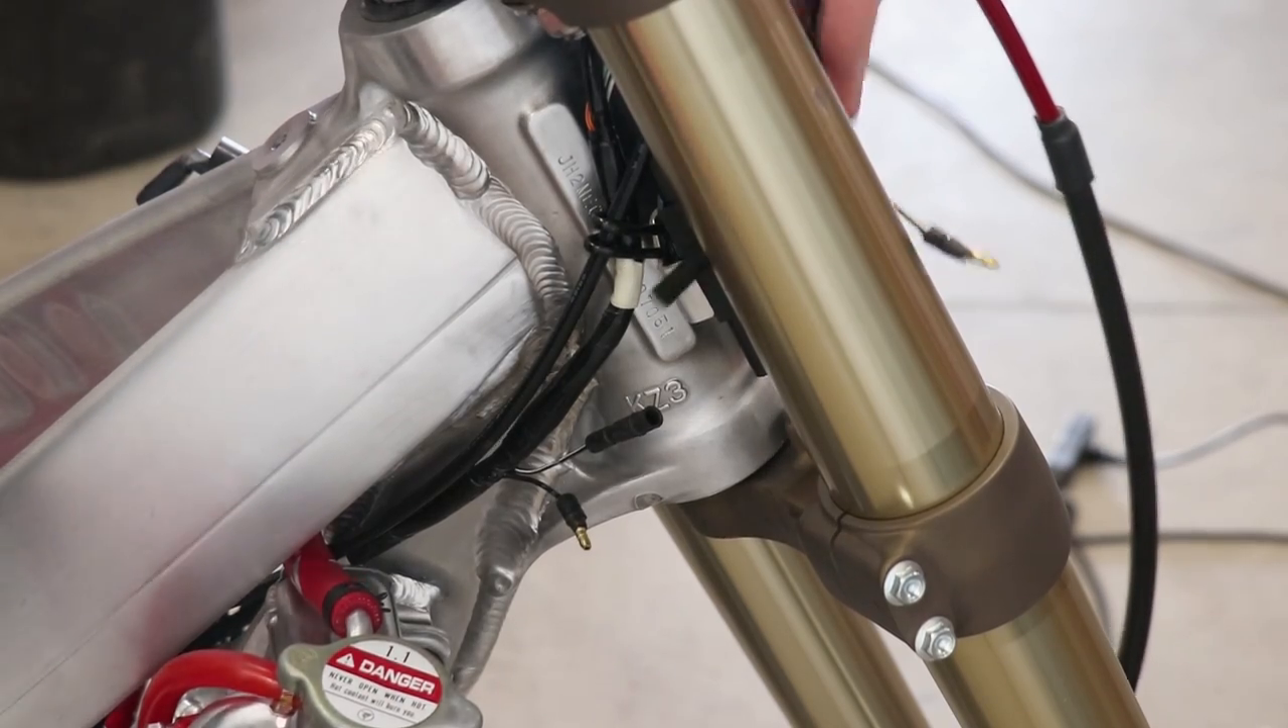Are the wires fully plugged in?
No.